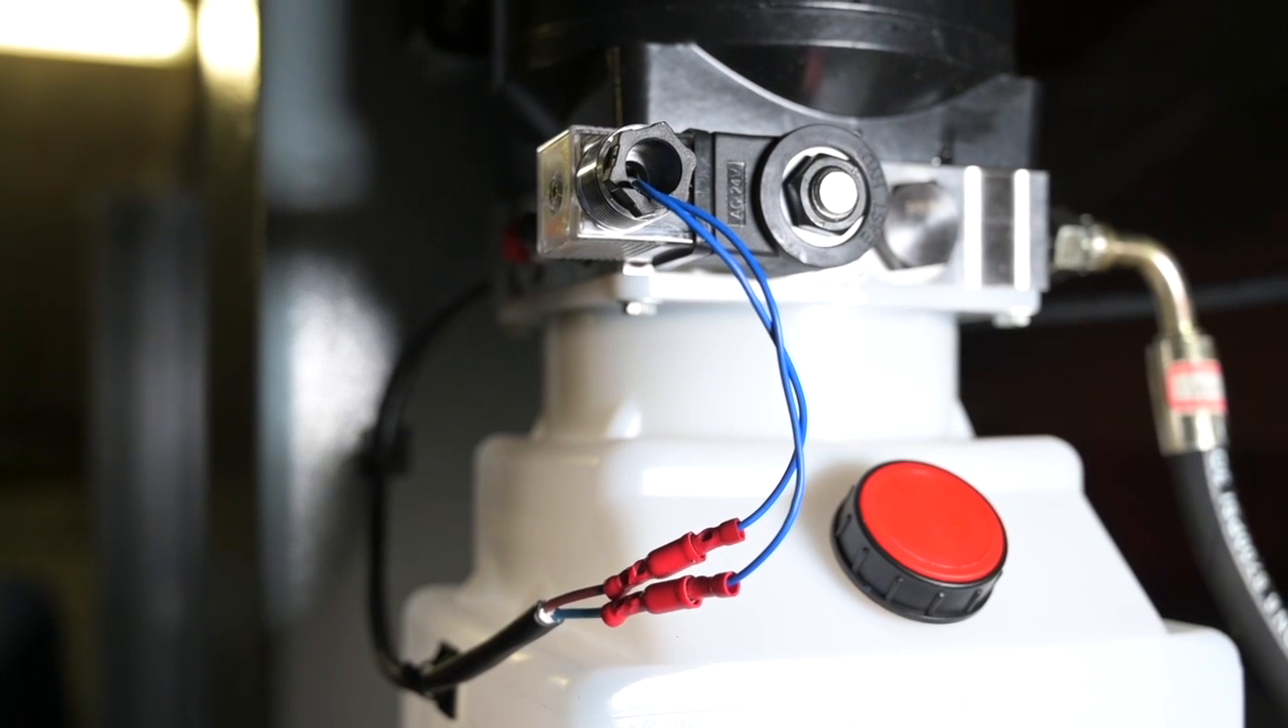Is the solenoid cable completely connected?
Yes.